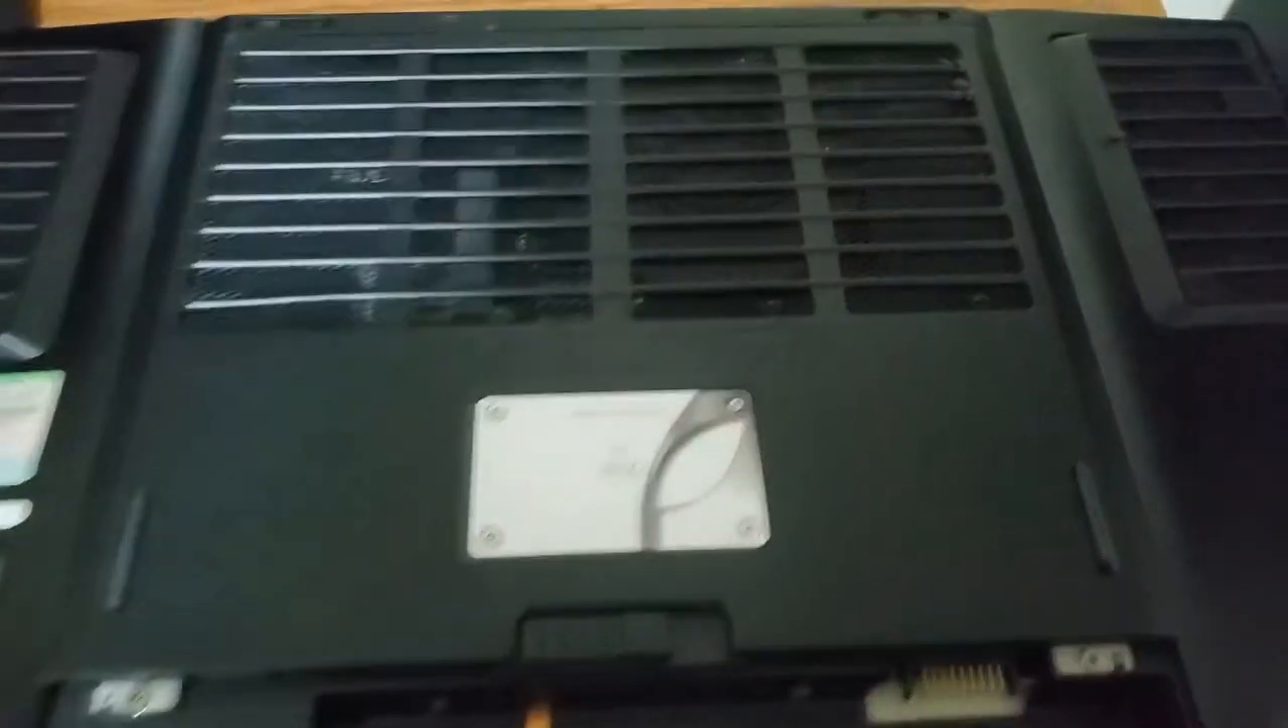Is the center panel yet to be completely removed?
Yes.